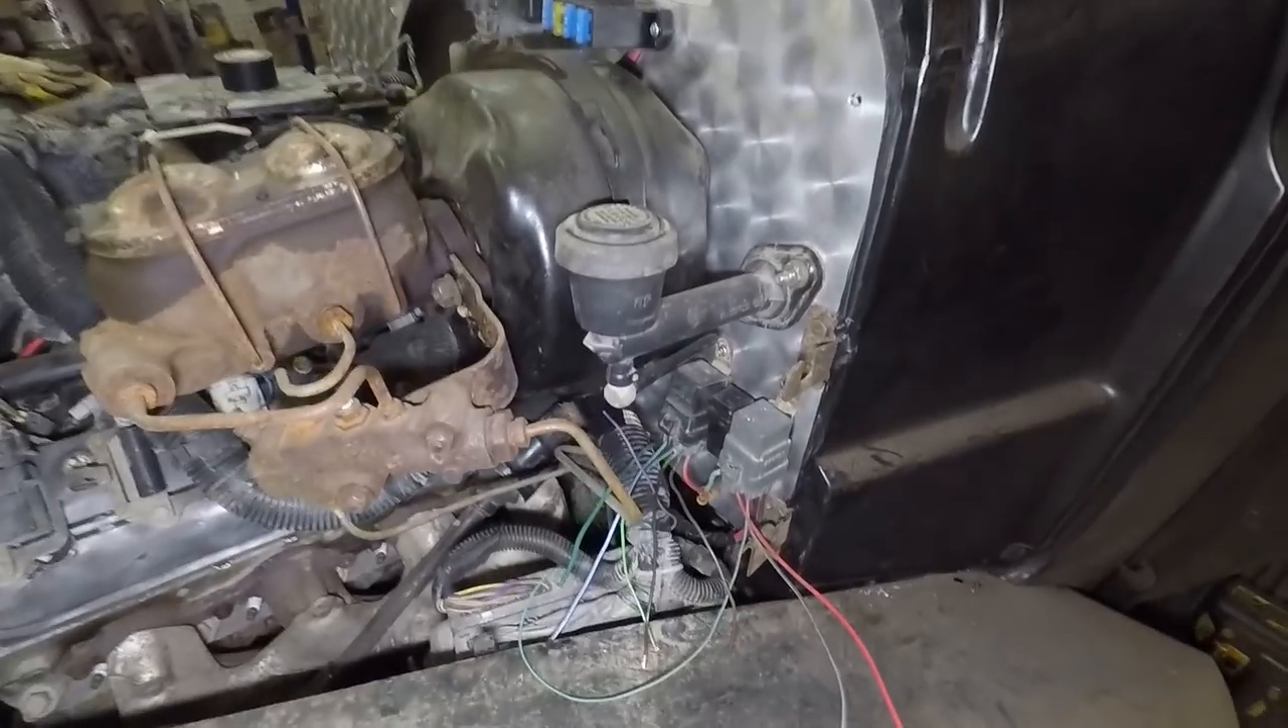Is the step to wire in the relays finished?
No.